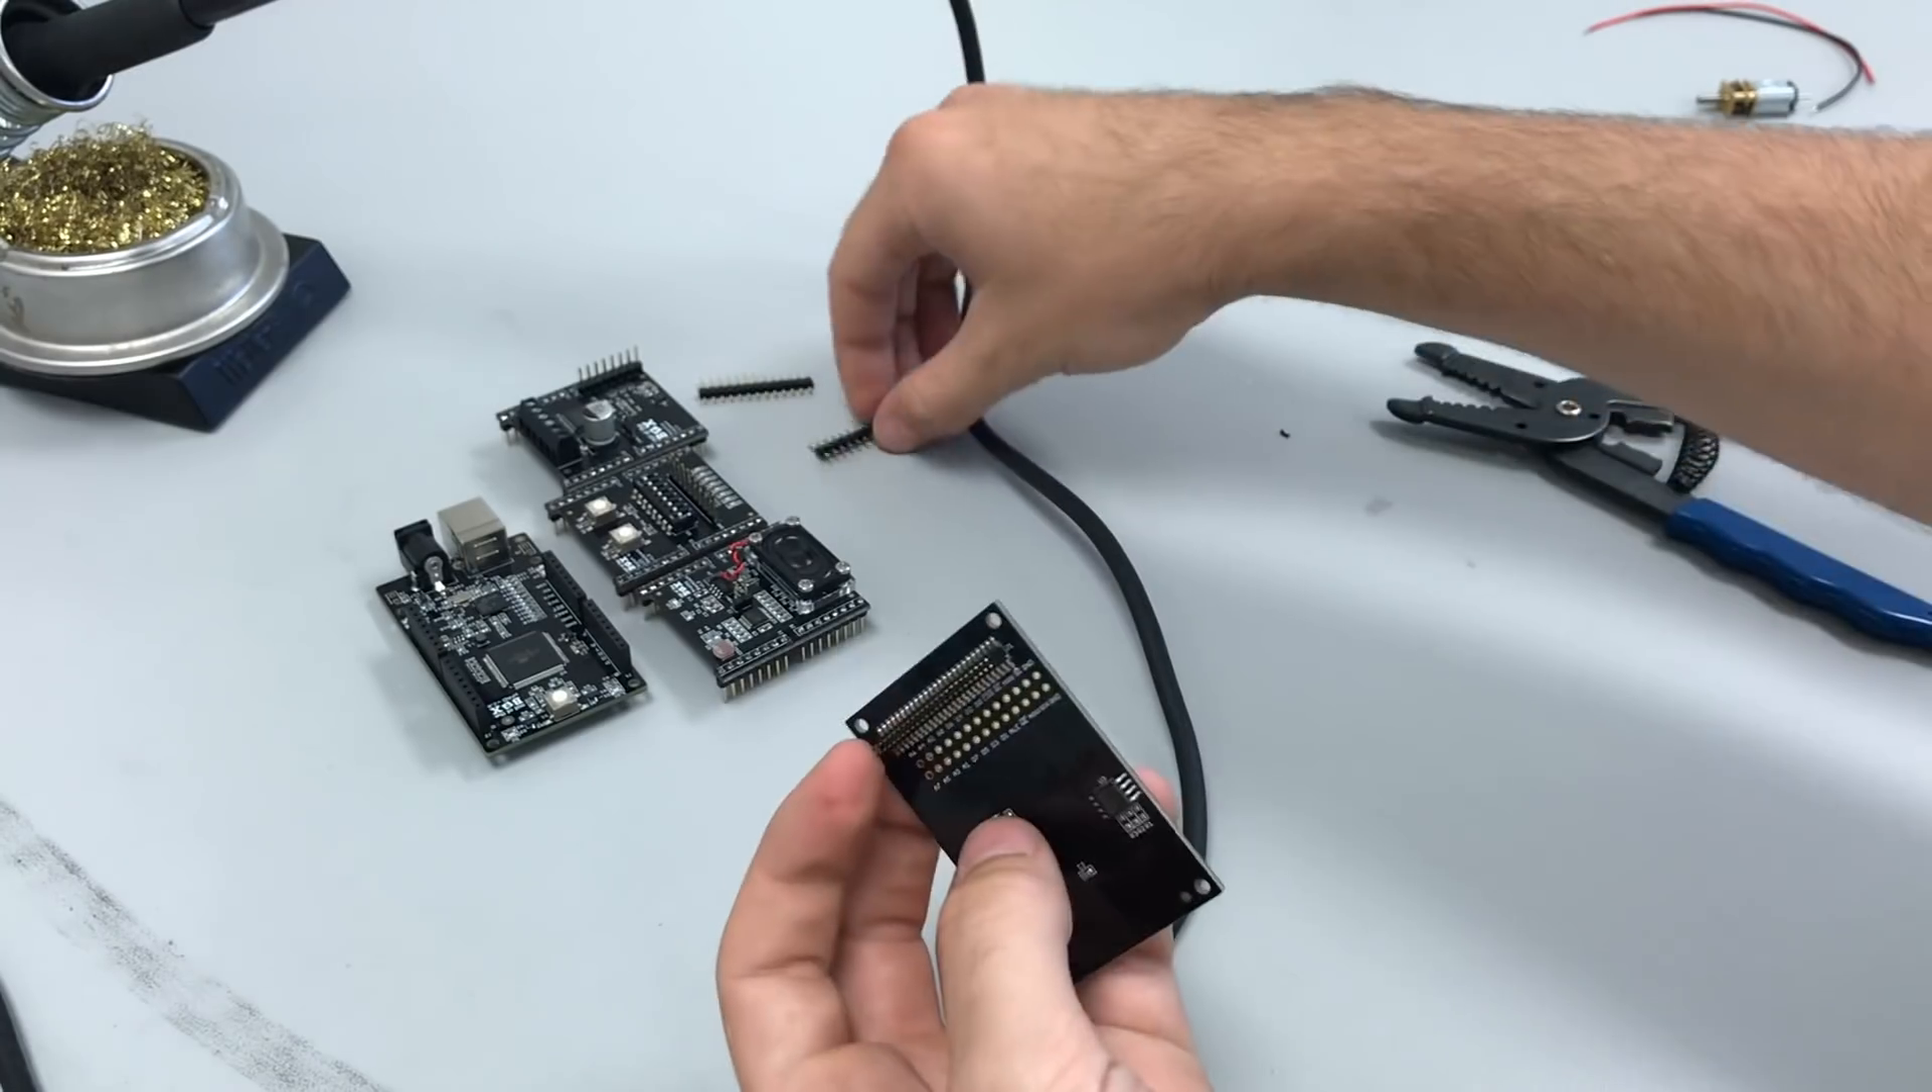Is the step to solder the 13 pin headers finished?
No.